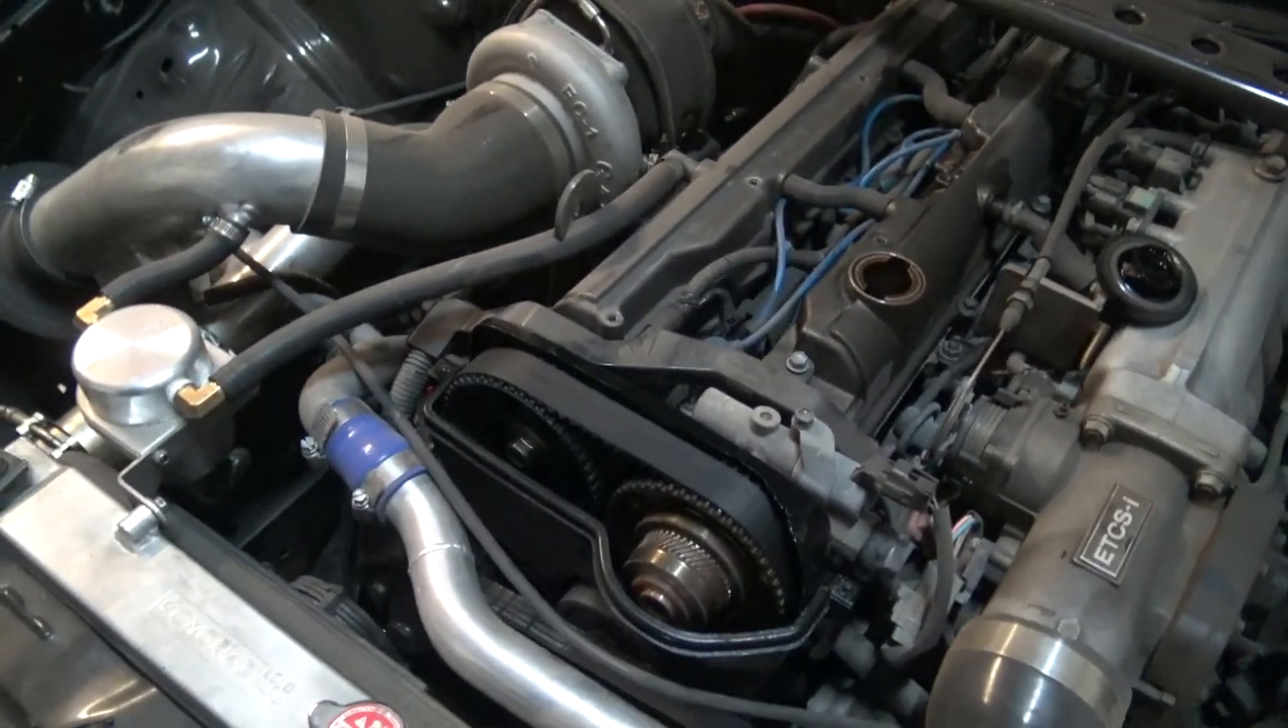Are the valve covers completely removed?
No.